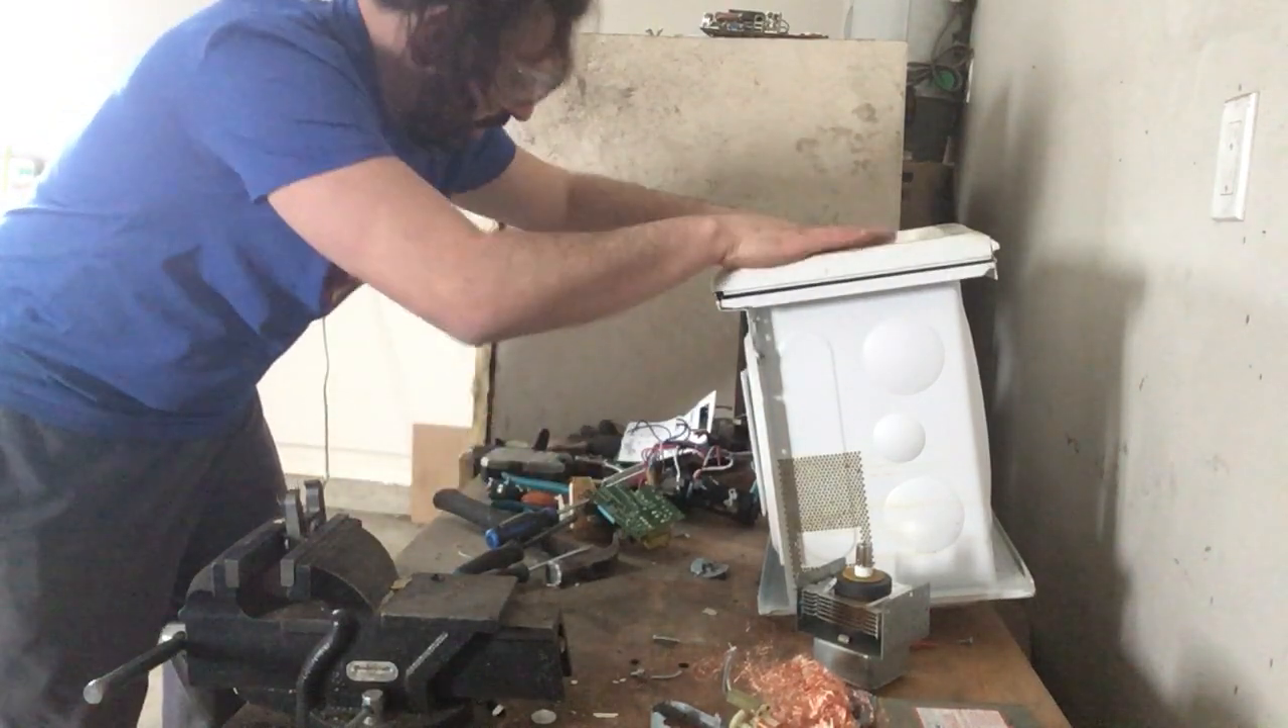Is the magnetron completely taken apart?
No.